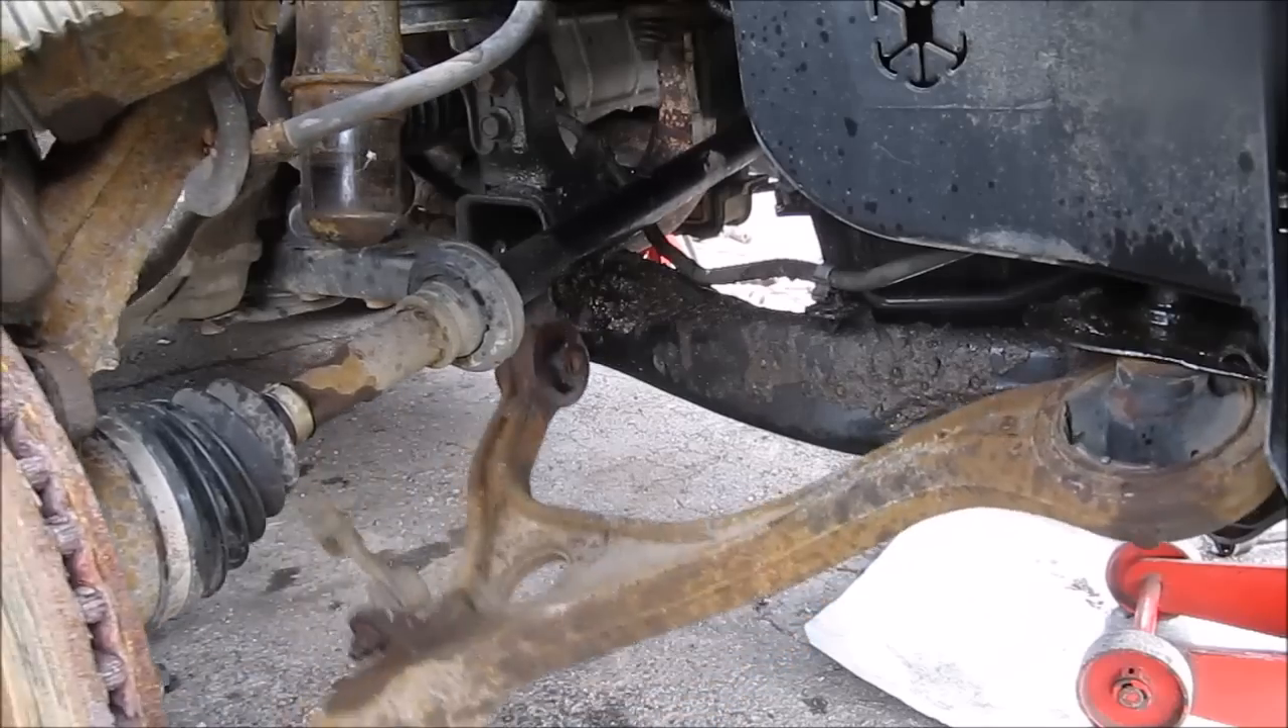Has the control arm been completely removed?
No.